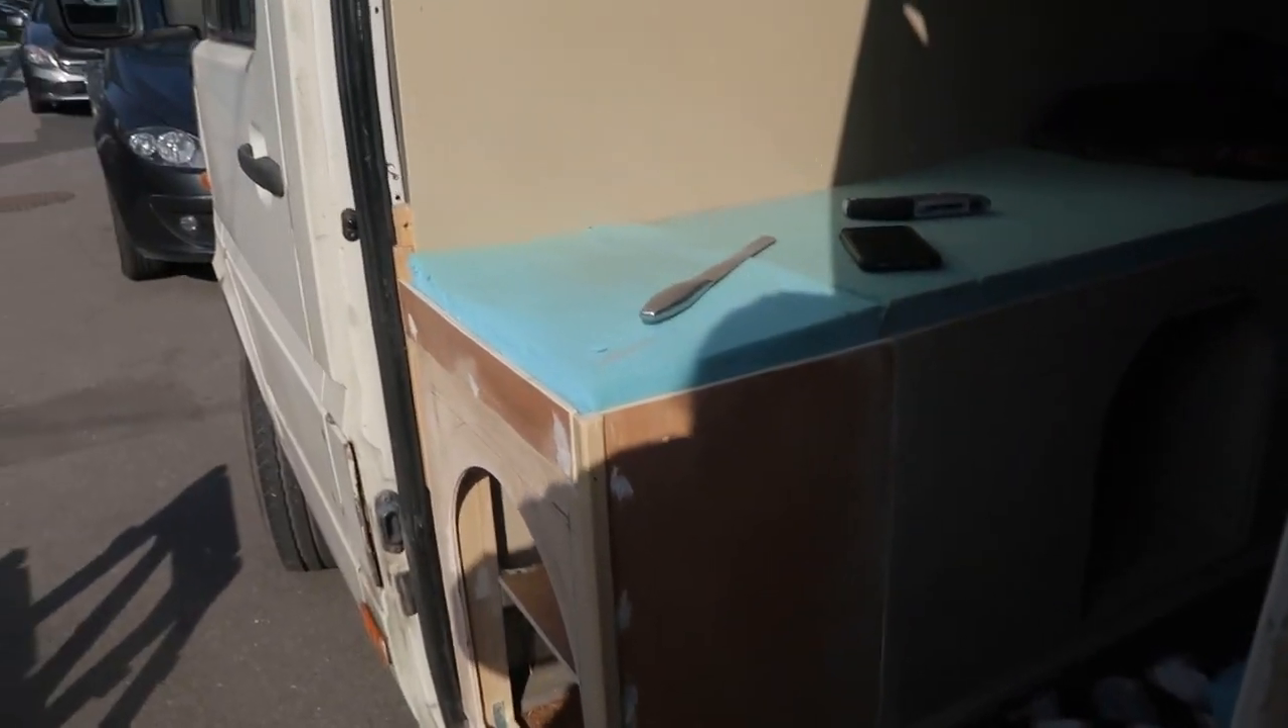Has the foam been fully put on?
Yes.